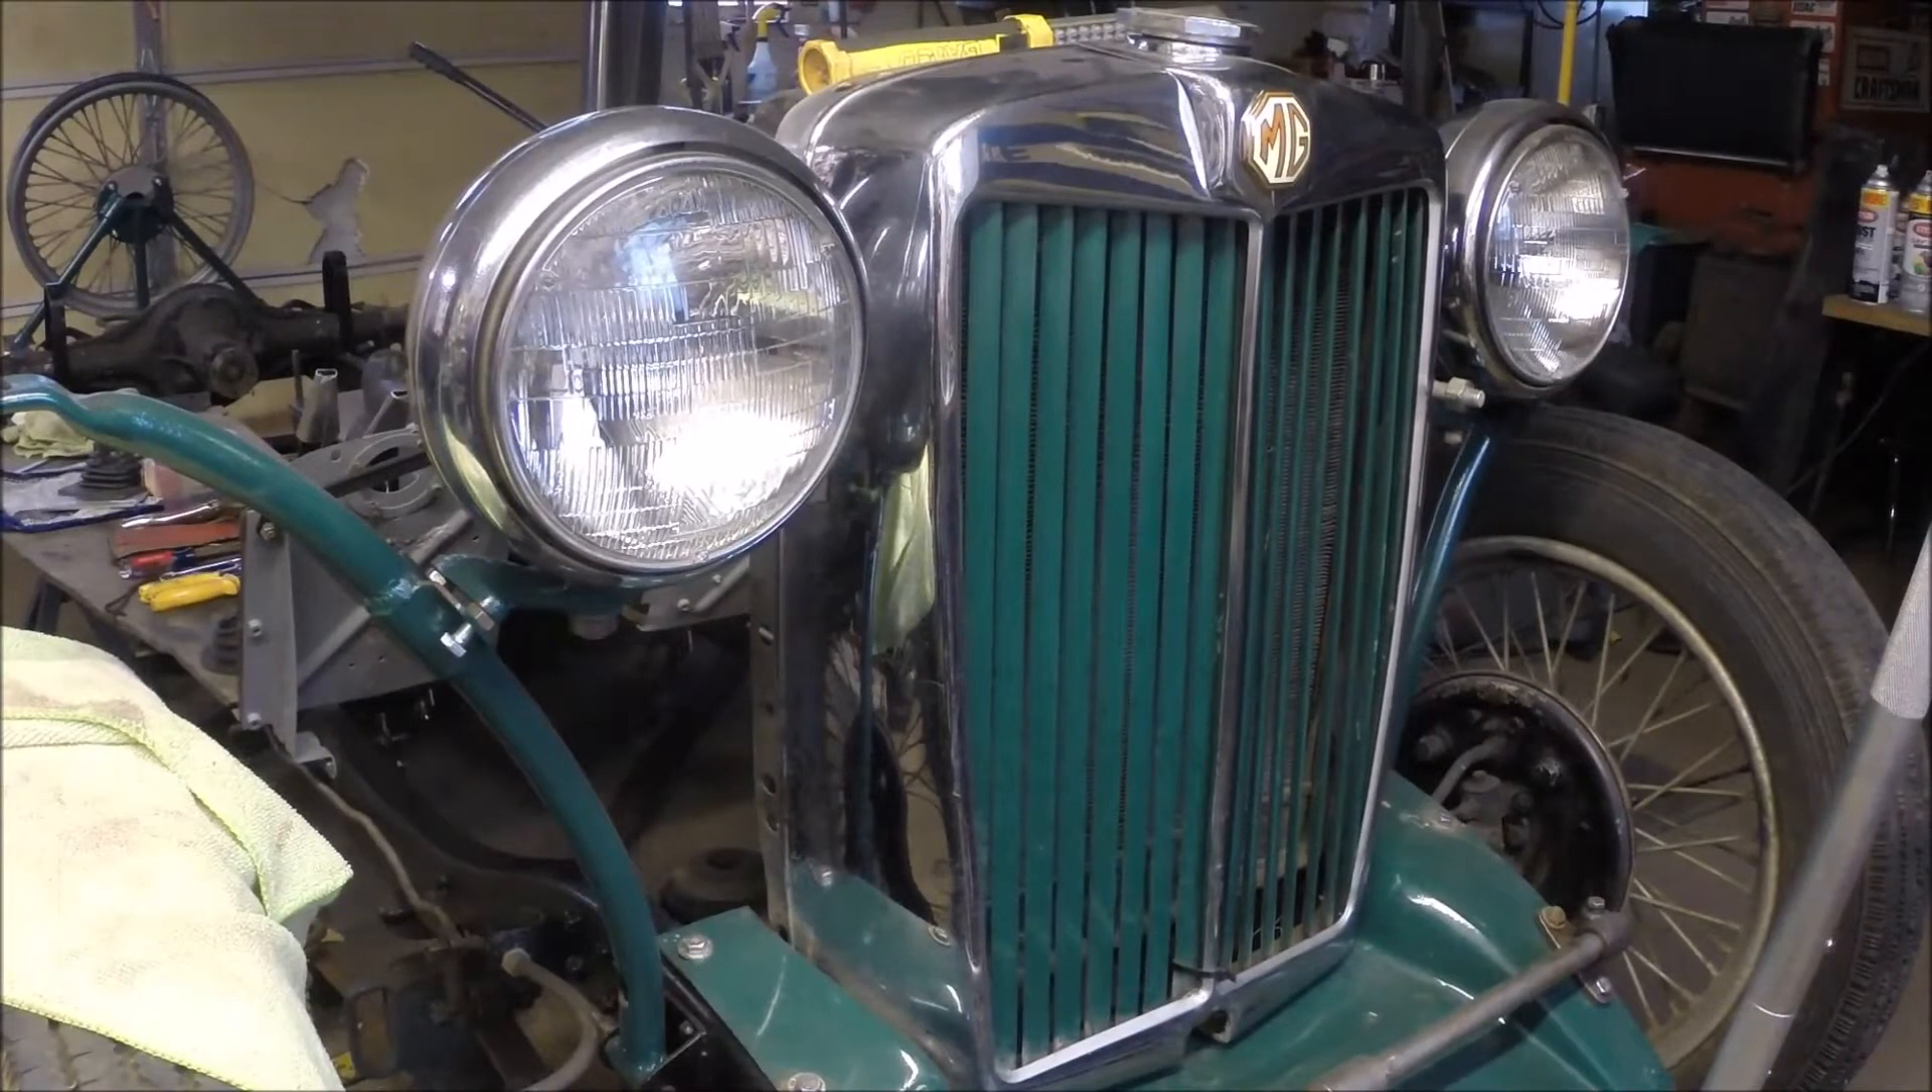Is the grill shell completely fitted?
Yes.